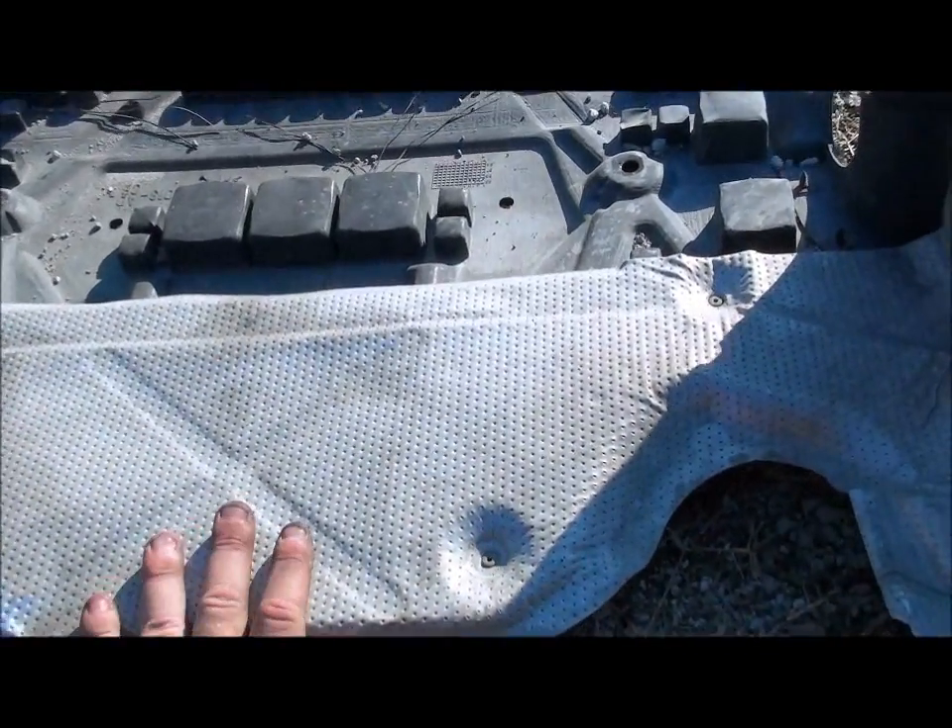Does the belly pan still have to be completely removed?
No.